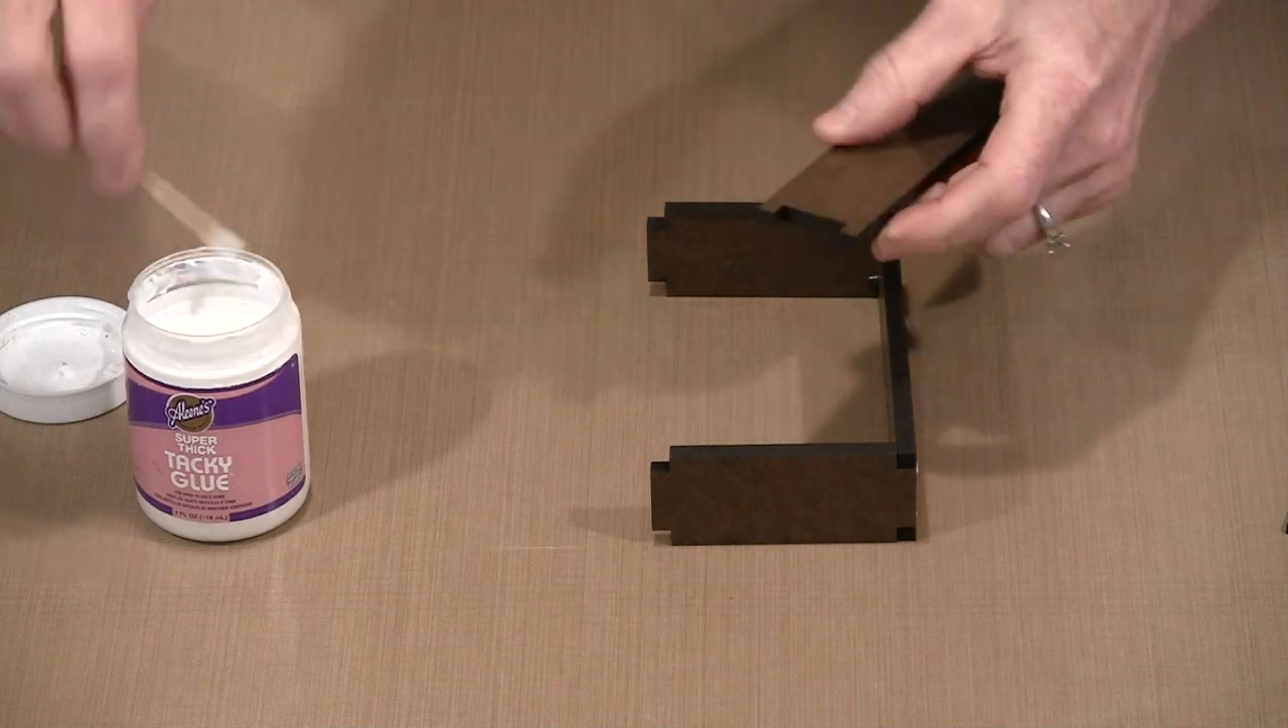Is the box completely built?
No.